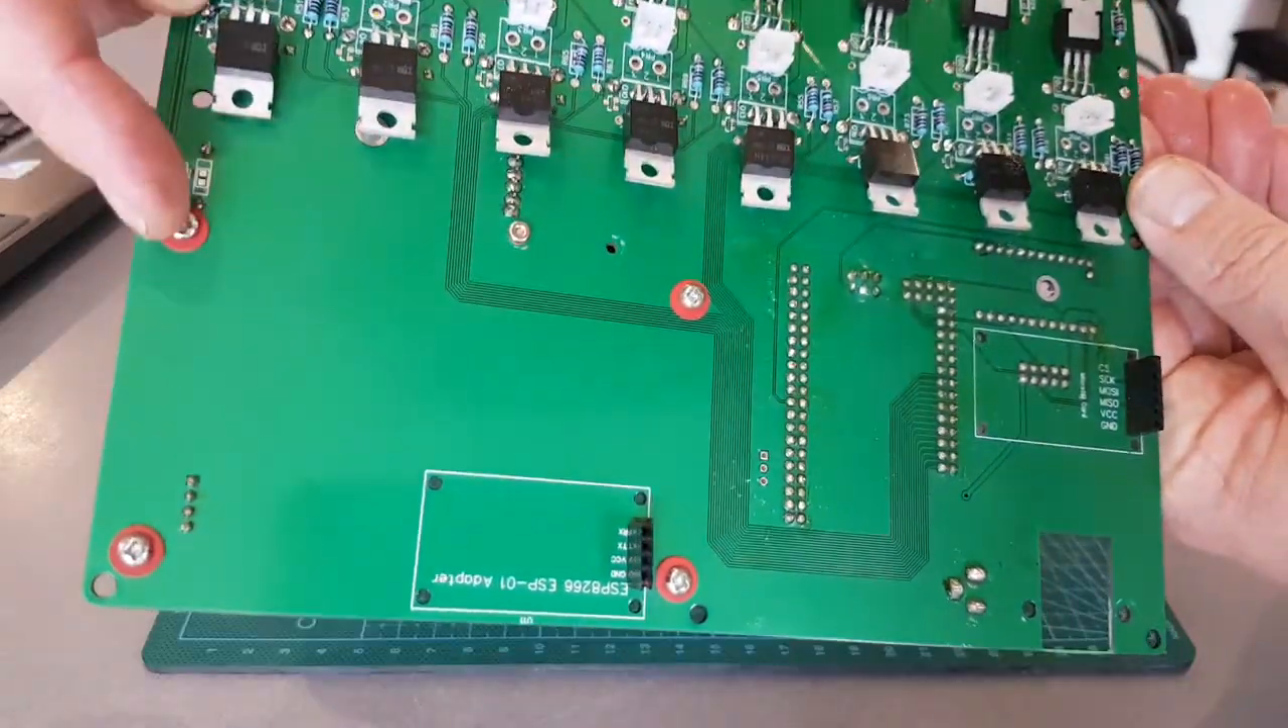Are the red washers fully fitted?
Yes.